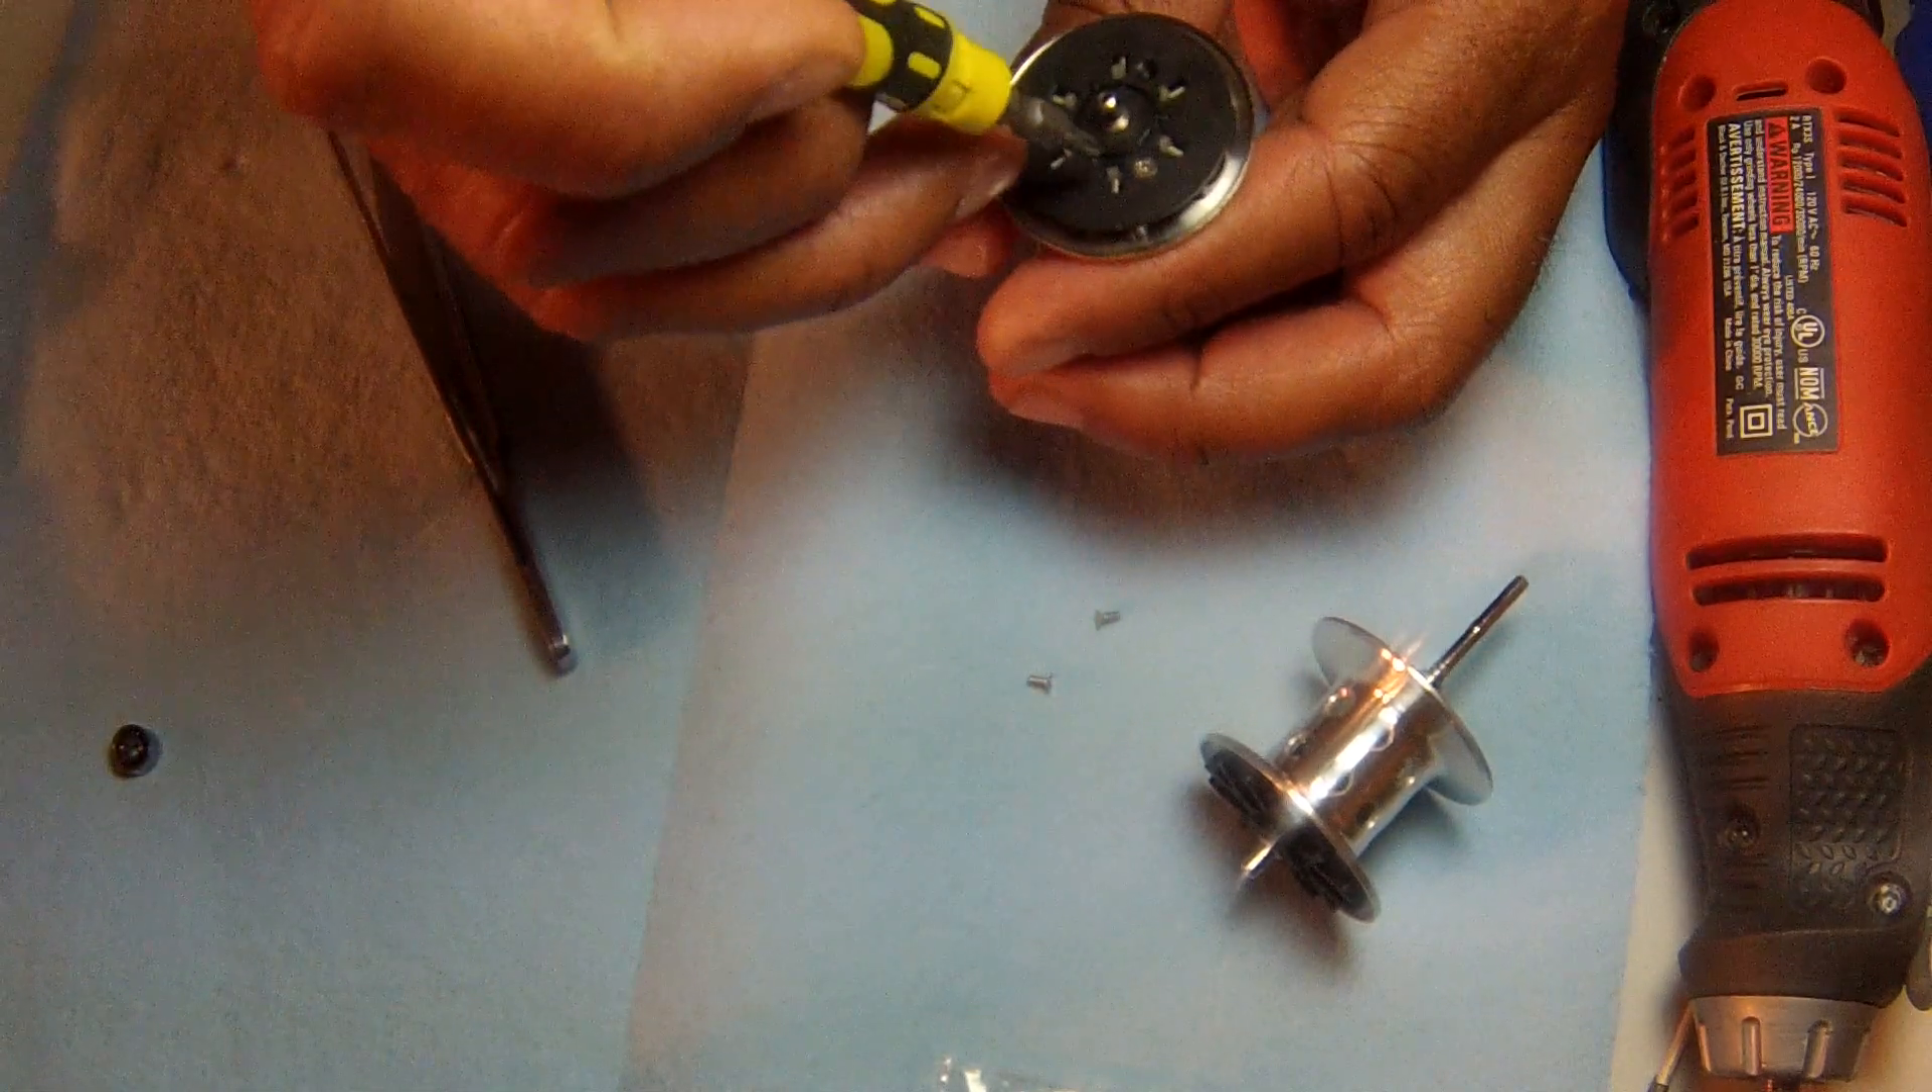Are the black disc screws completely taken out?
No.